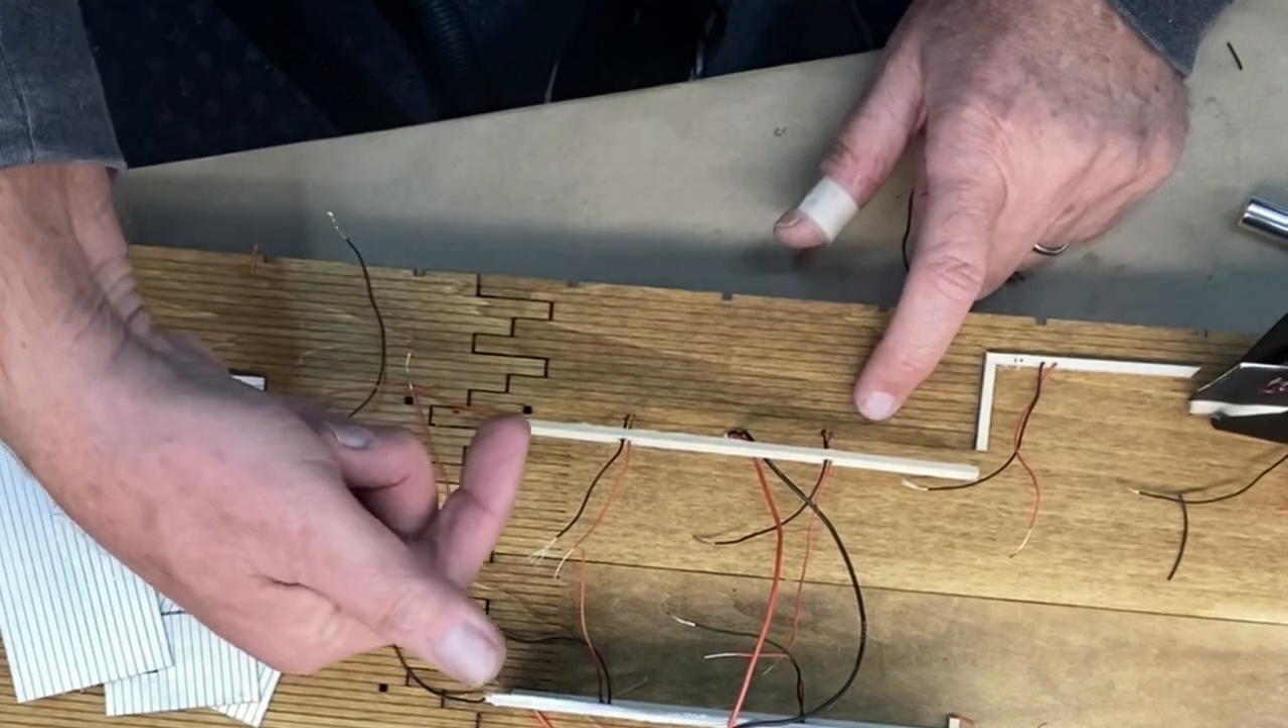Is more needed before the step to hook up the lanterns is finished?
Yes.